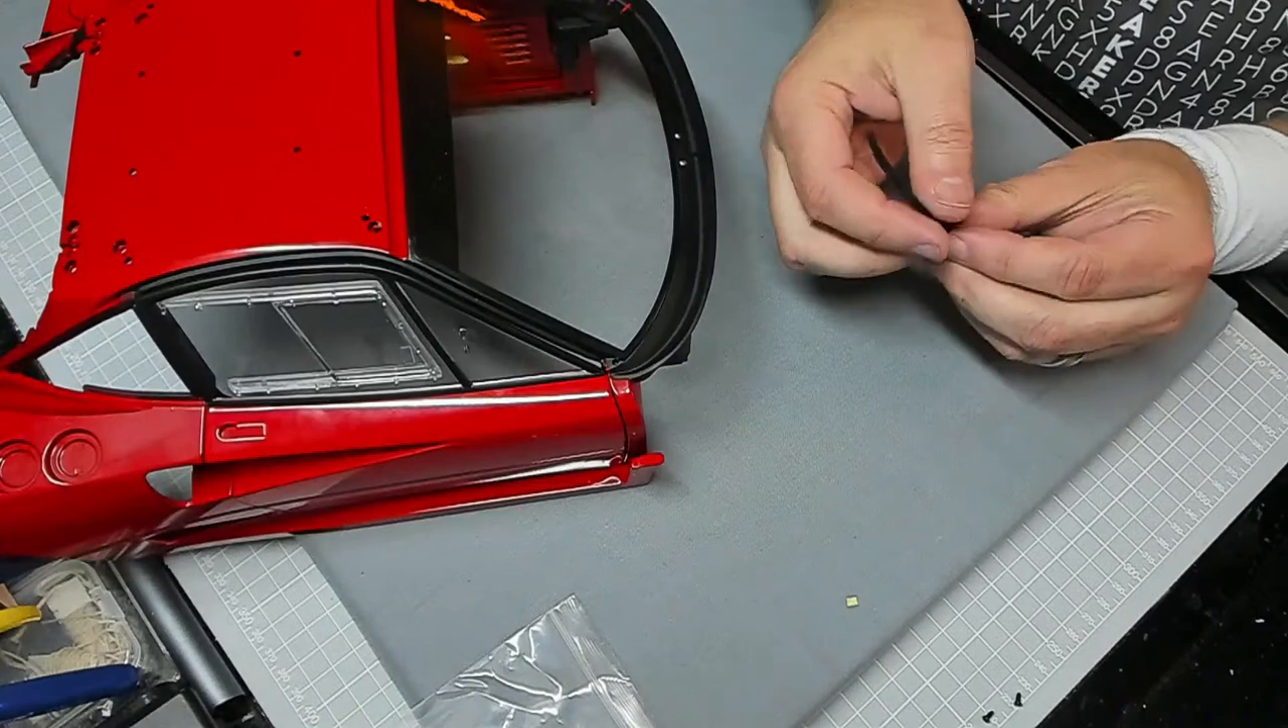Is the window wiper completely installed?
No.